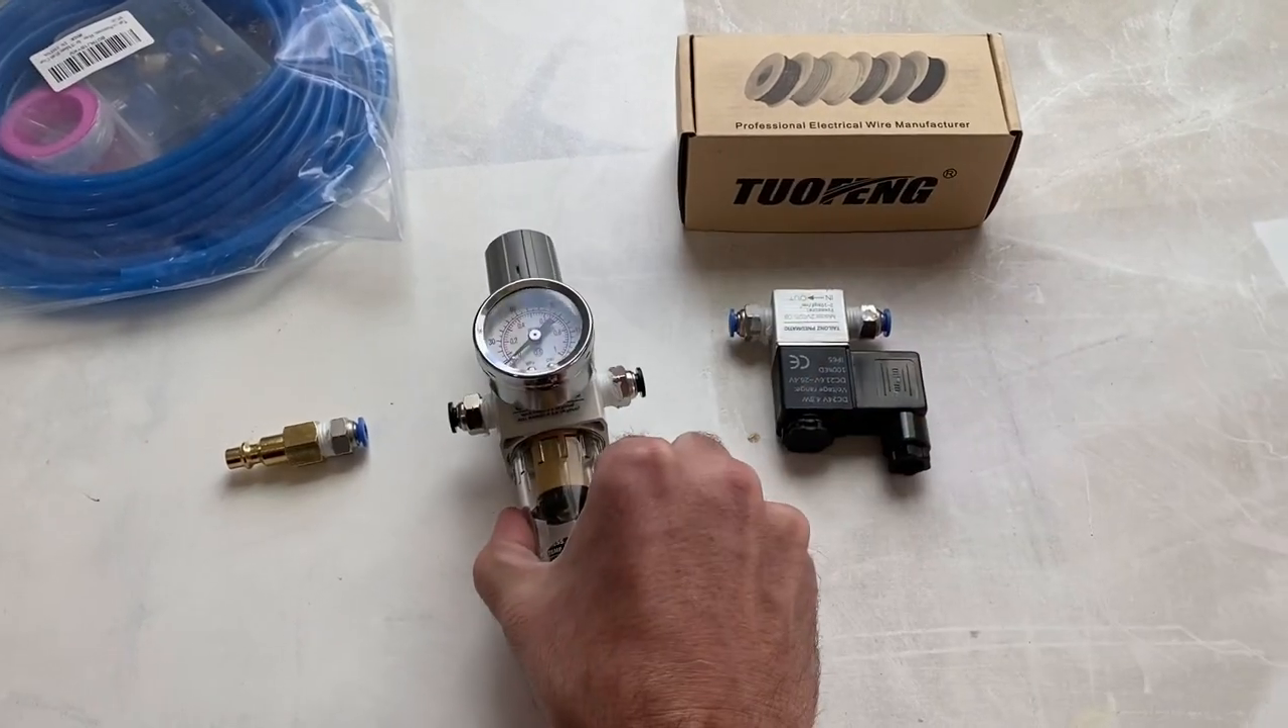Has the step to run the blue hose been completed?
No.